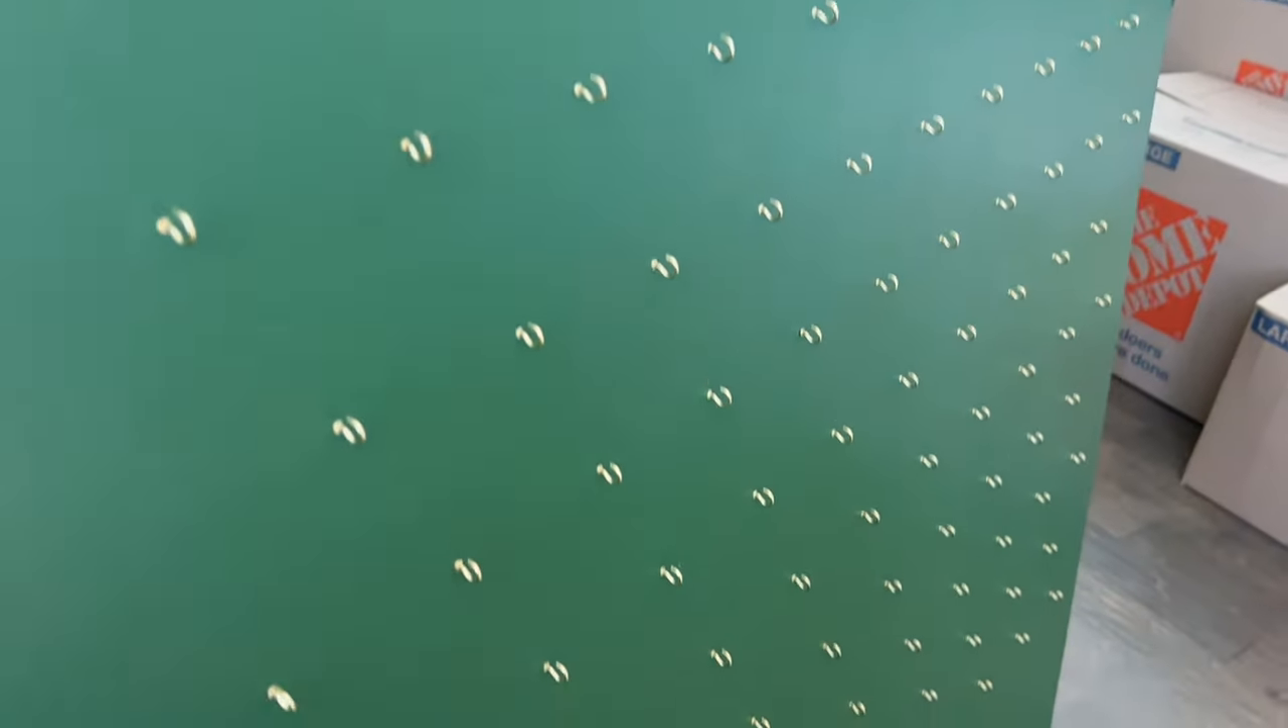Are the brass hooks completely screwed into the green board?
Yes.